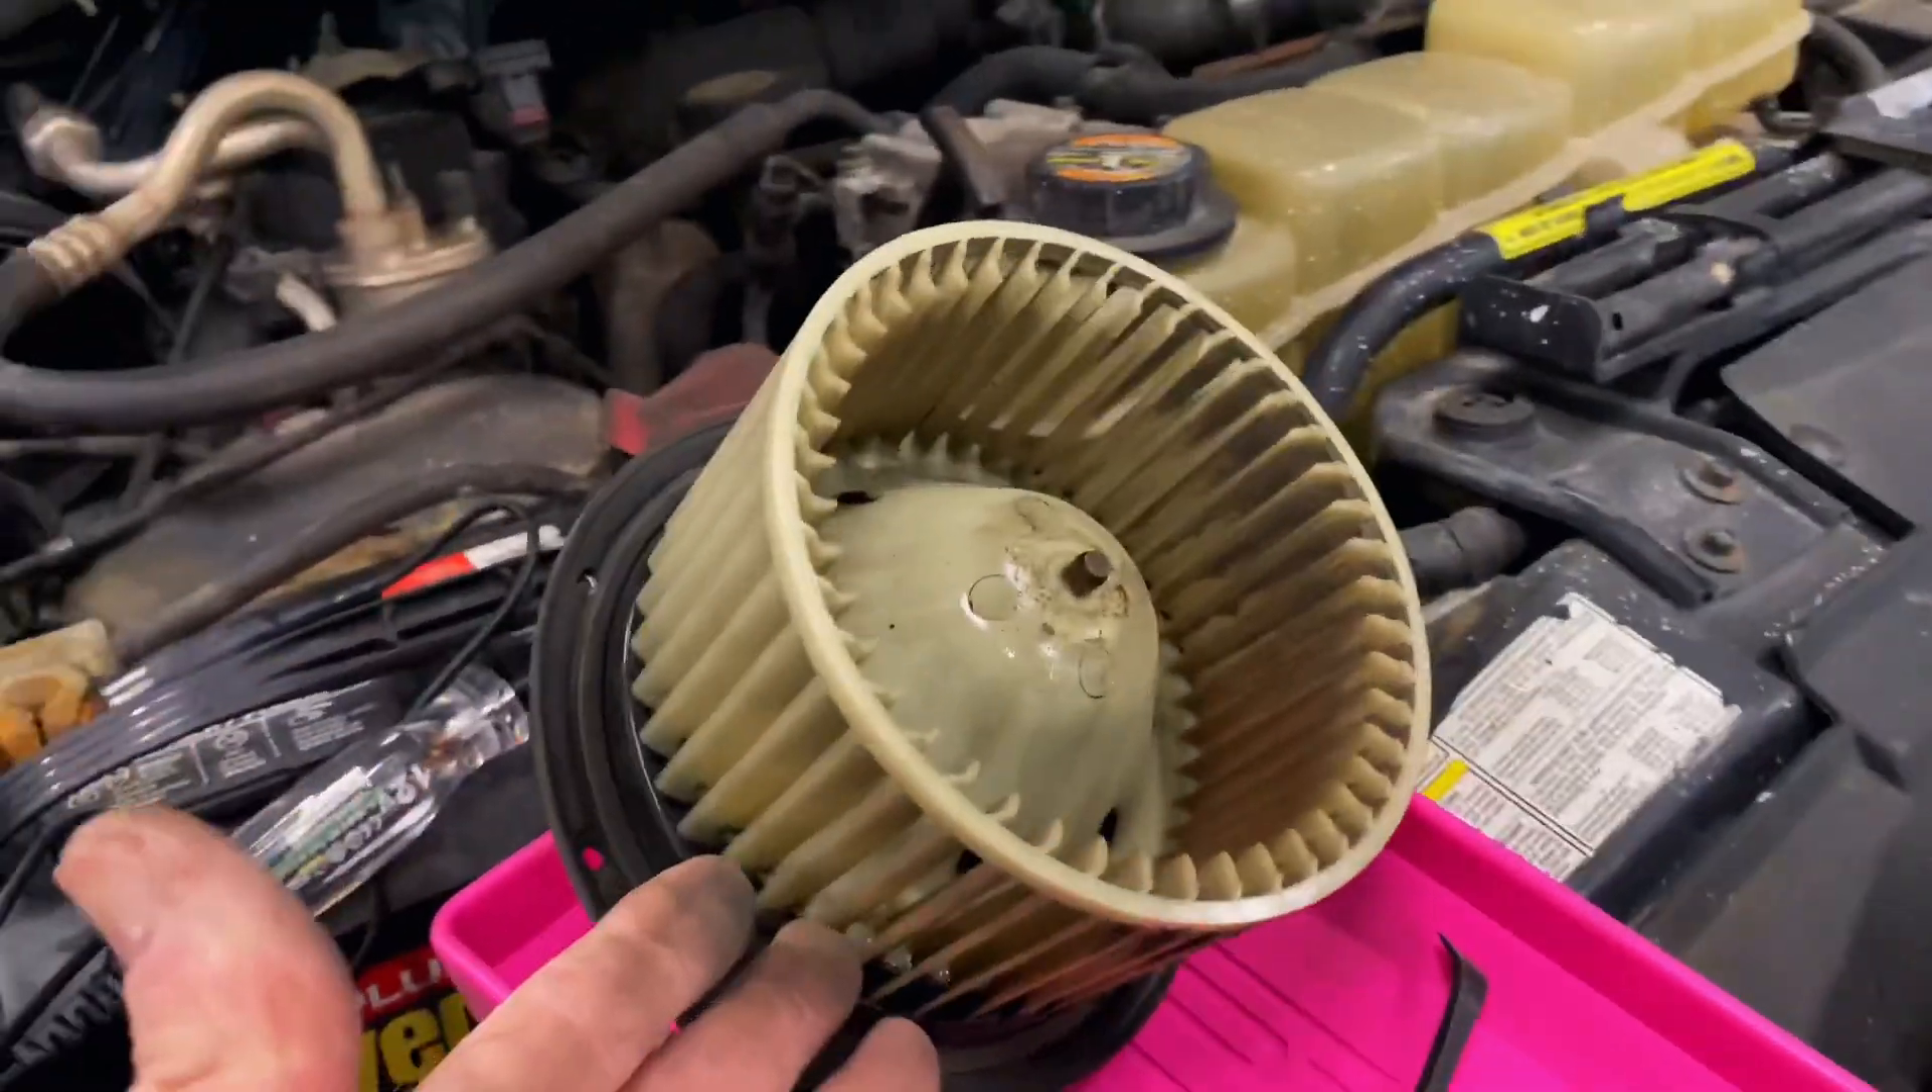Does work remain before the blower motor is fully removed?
No.